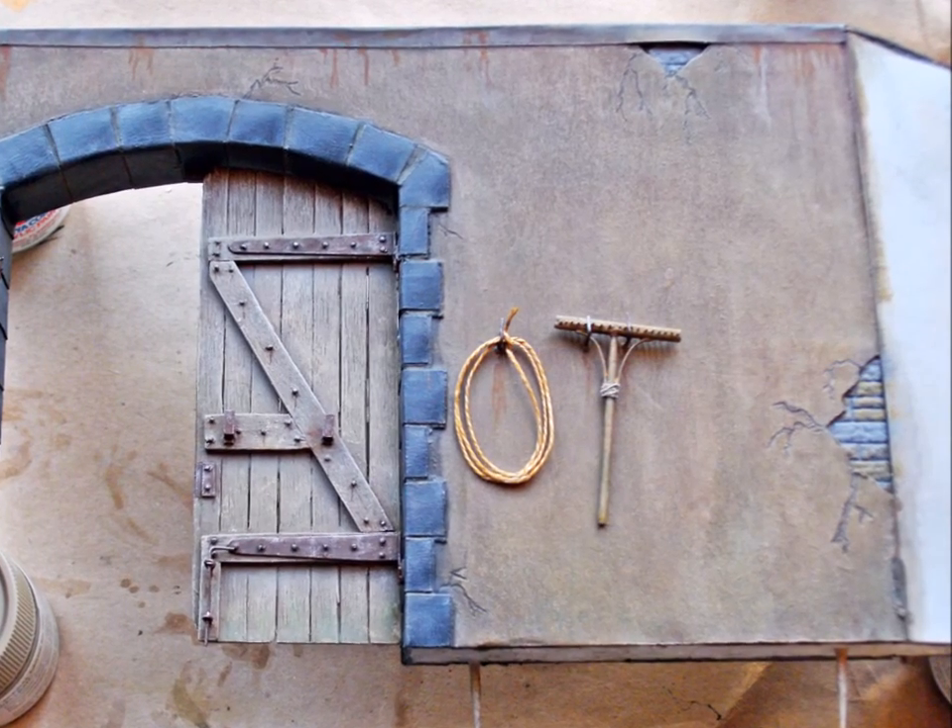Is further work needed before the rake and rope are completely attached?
No.